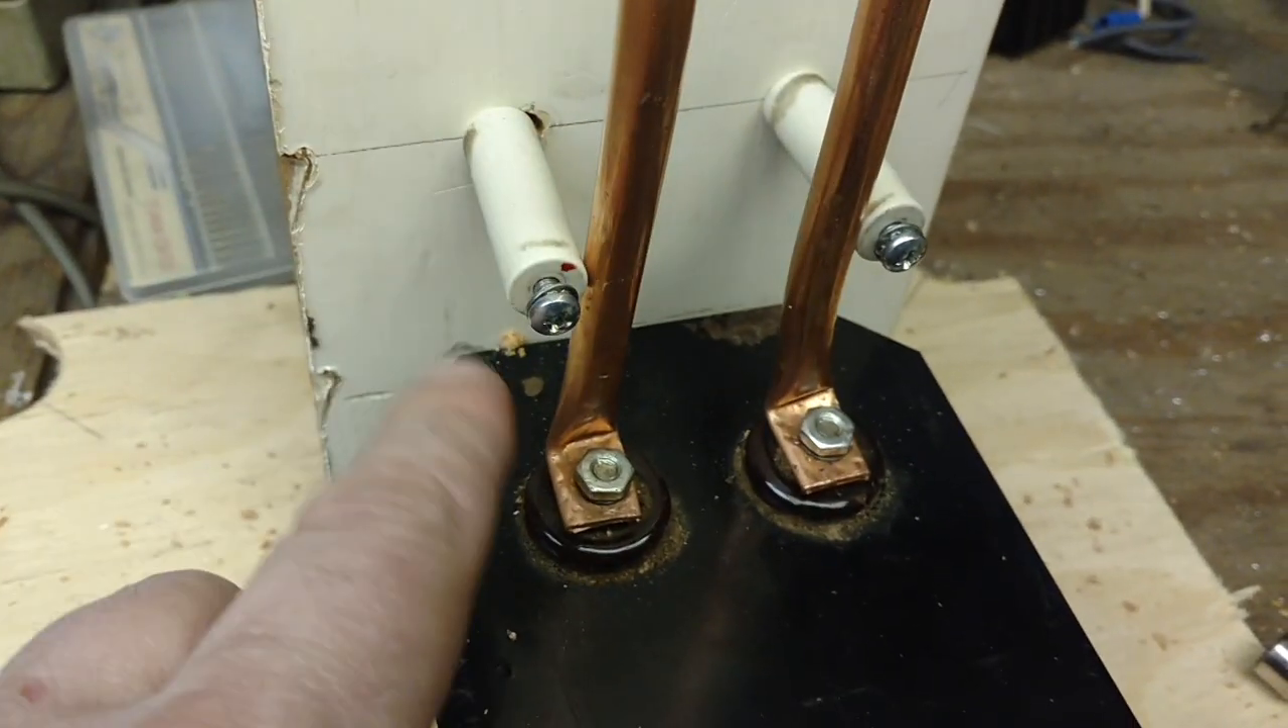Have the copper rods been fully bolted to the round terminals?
Yes.